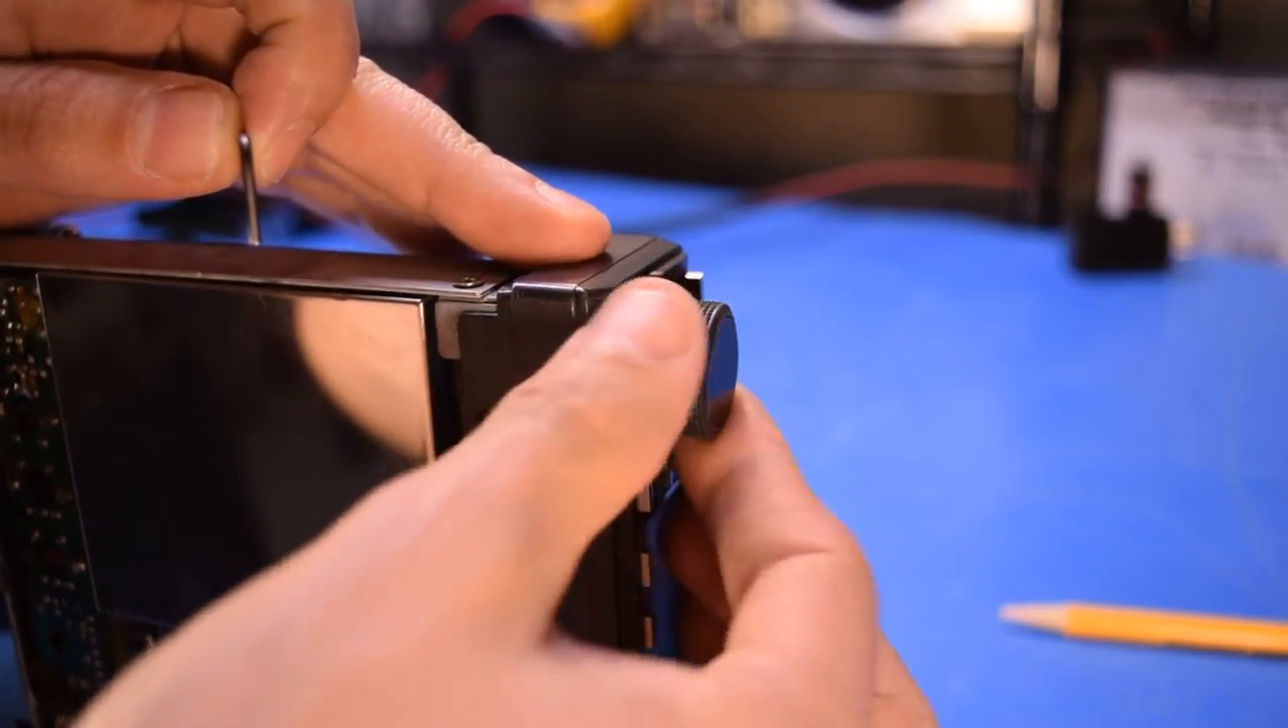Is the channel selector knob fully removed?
No.